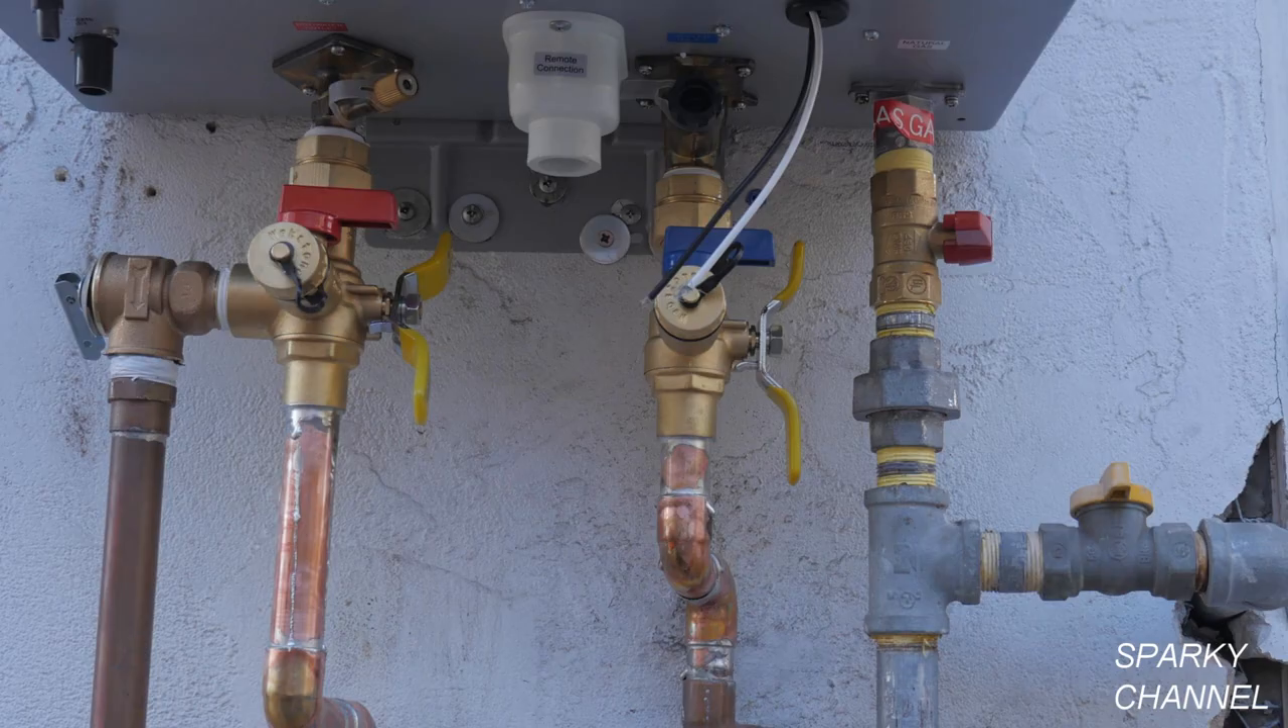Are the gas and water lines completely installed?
Yes.